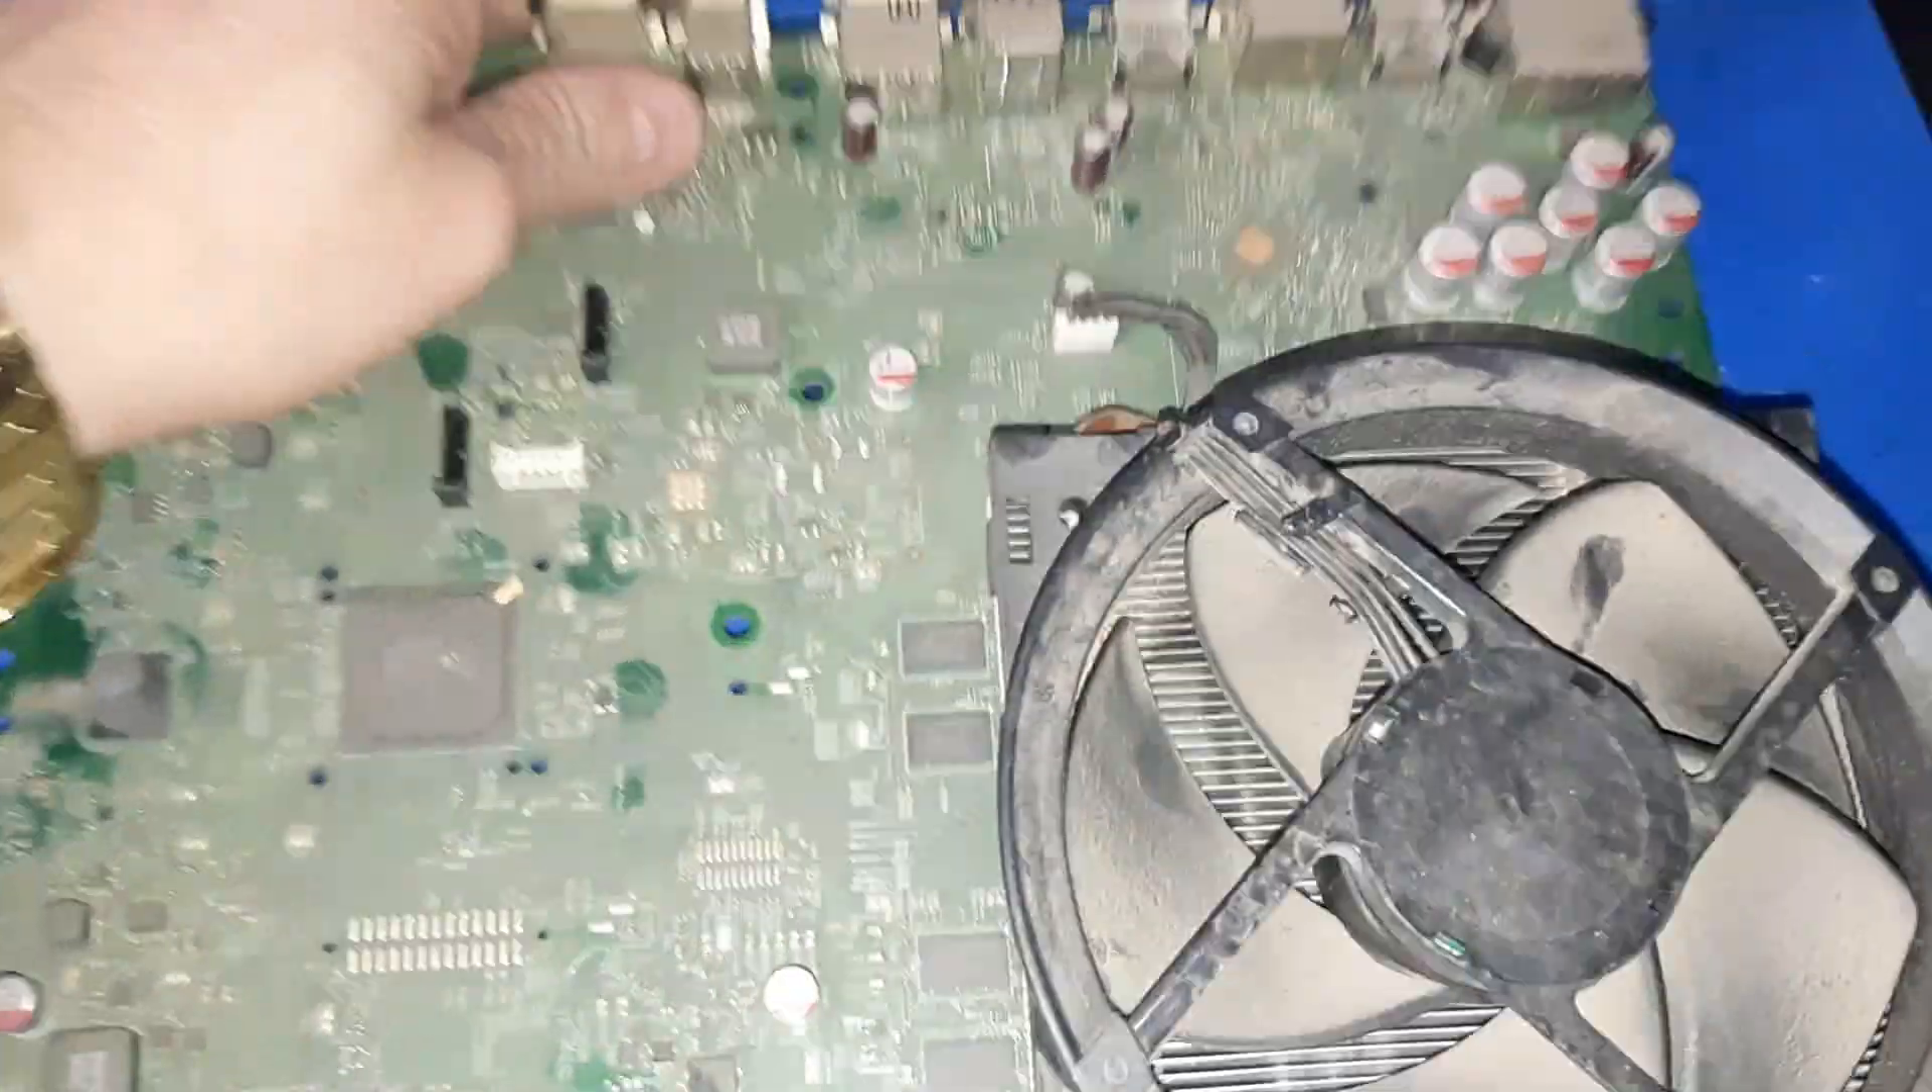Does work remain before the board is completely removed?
No.